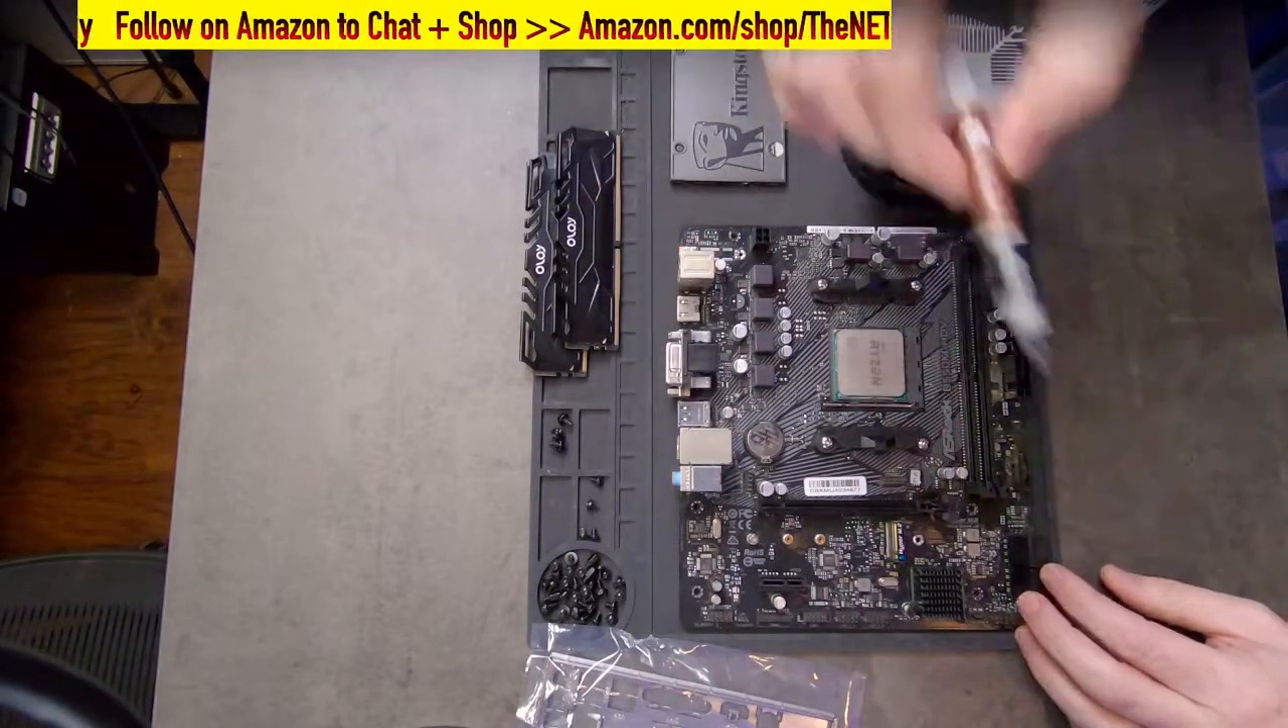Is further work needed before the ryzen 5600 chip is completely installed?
No.